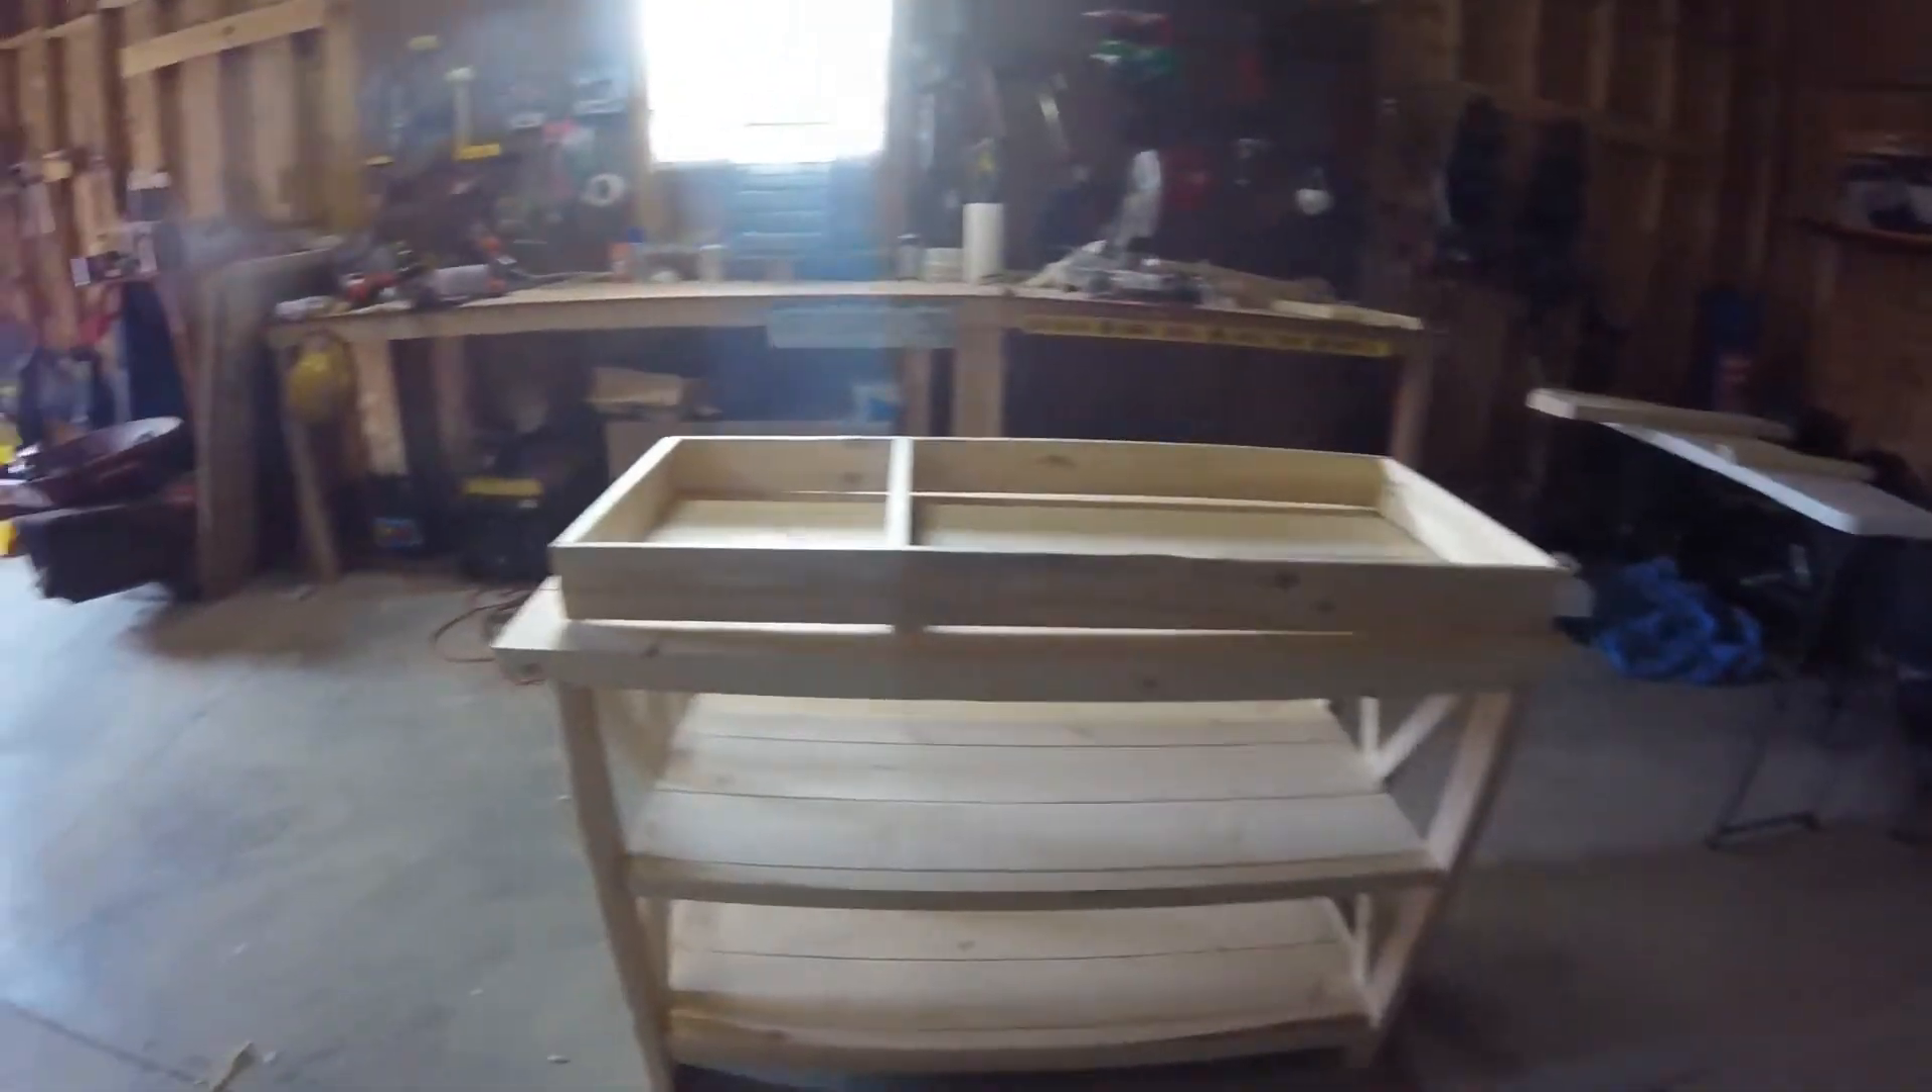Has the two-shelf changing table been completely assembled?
Yes.